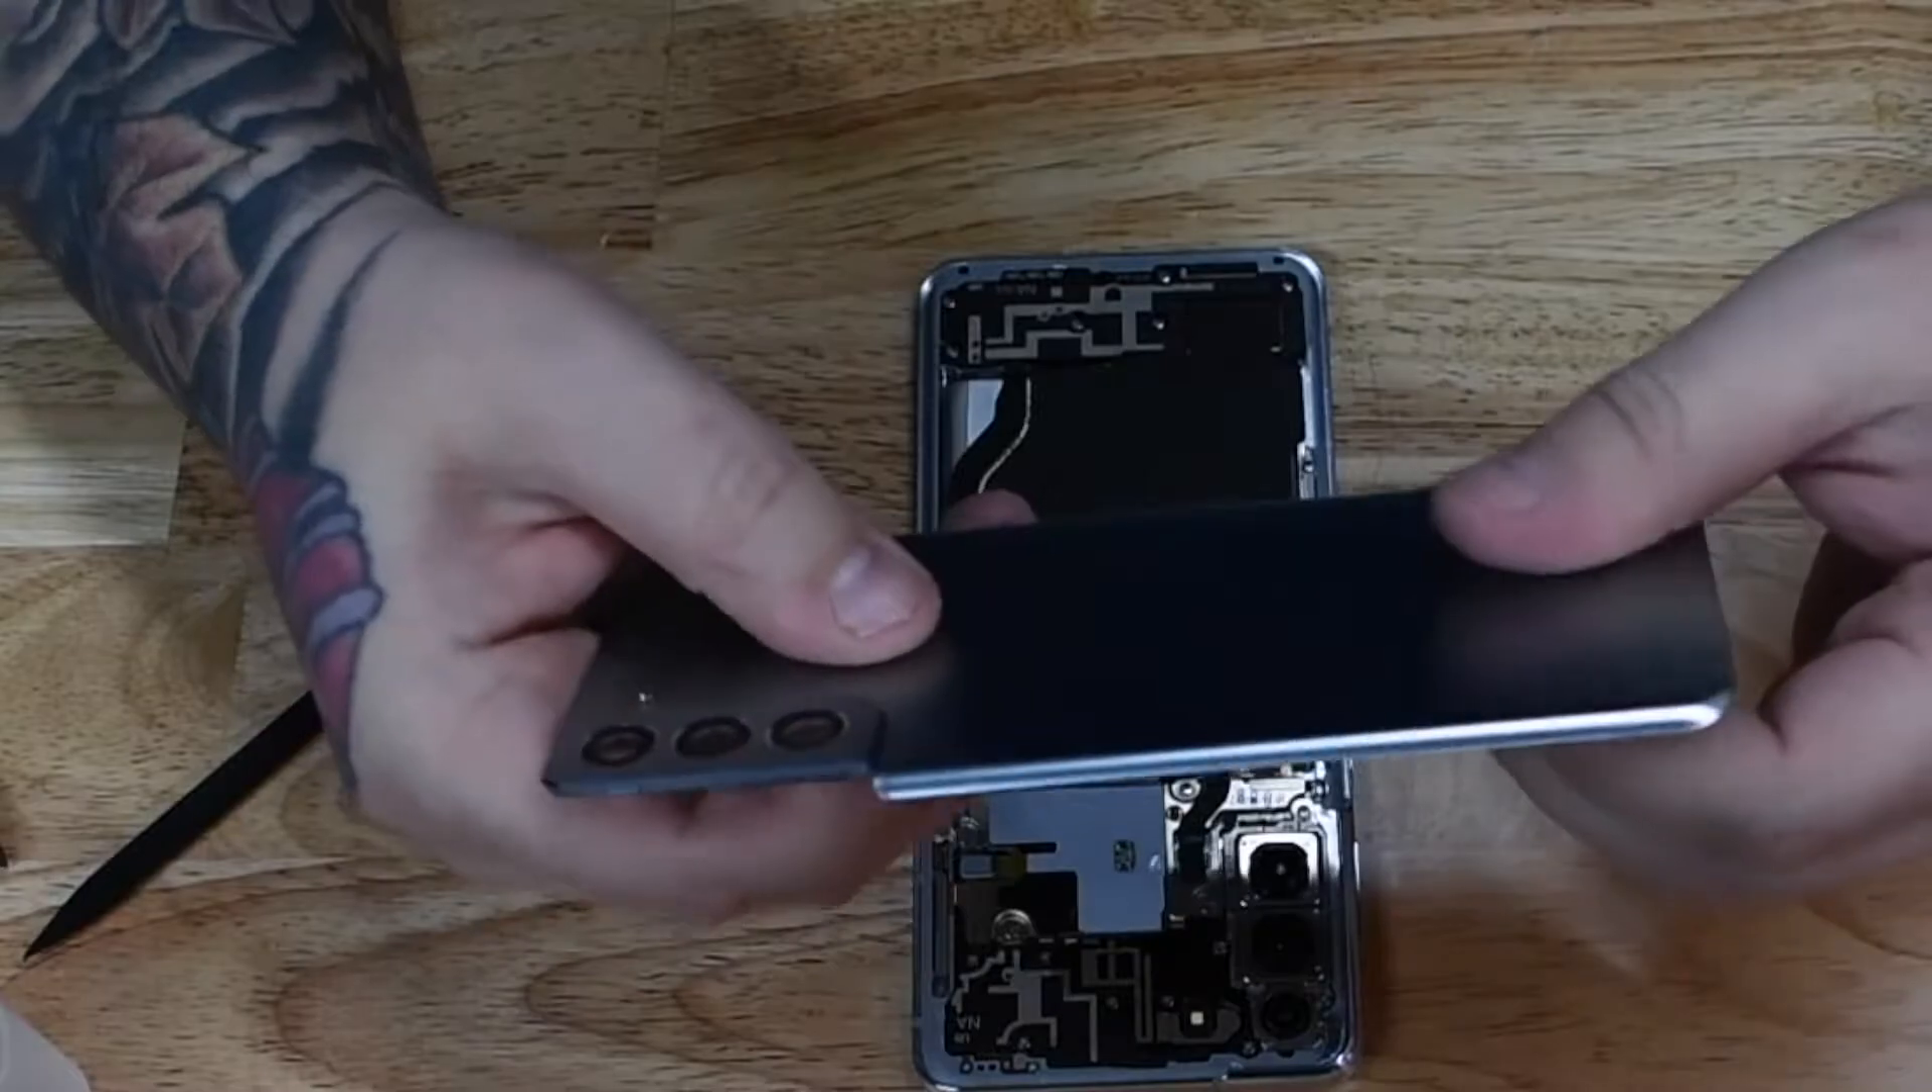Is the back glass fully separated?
Yes.